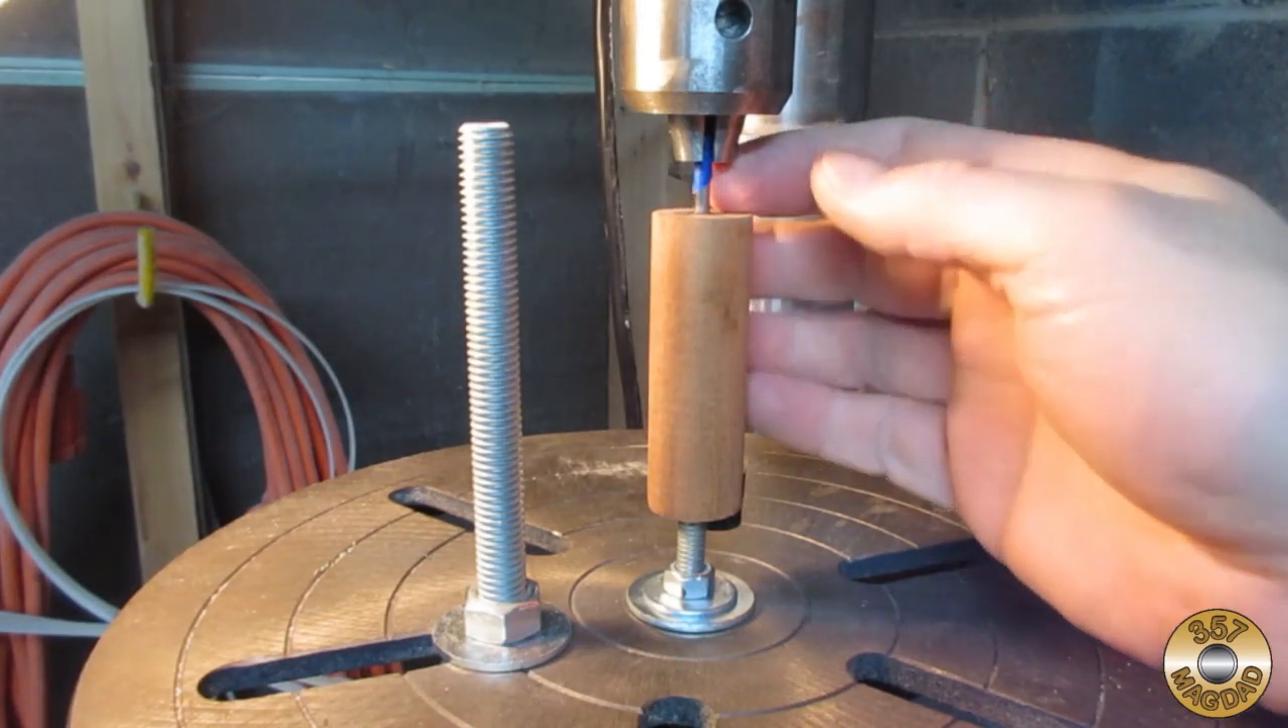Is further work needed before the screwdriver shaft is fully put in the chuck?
No.